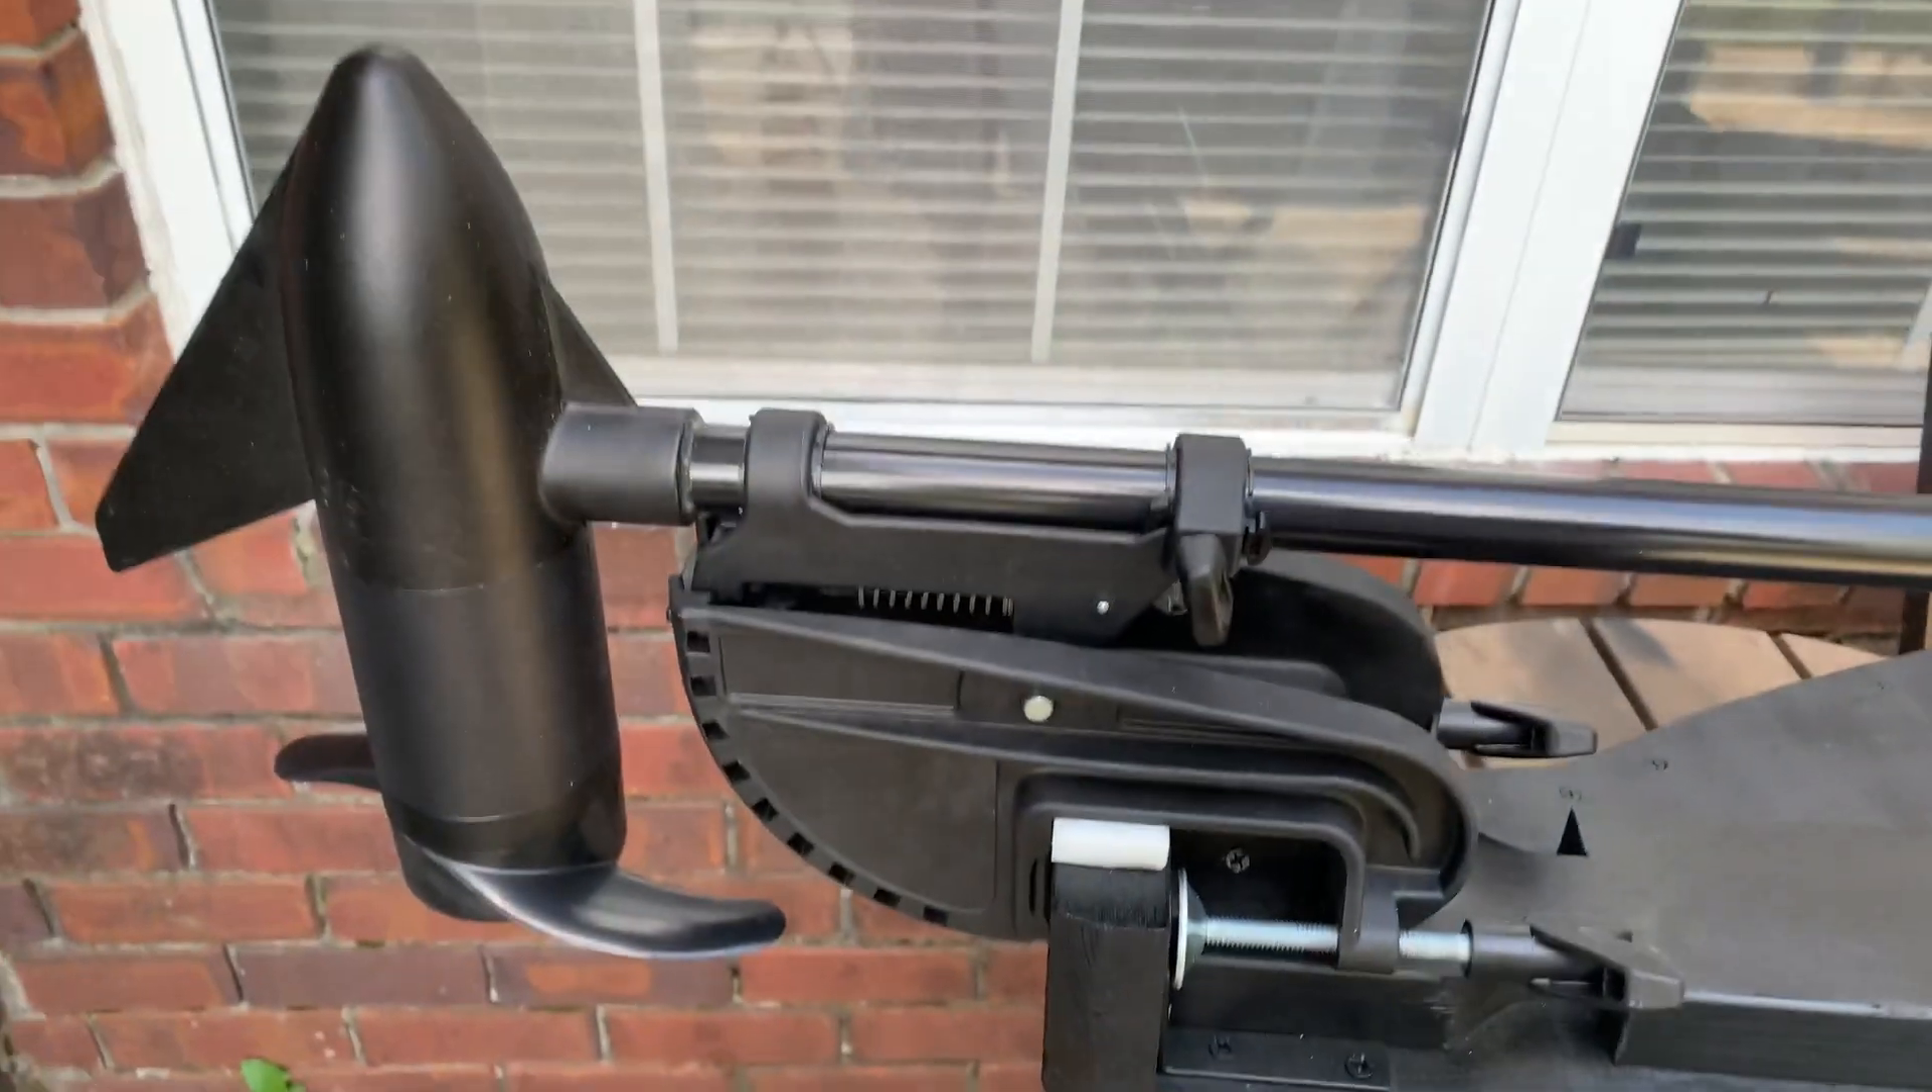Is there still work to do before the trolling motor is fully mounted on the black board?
No.